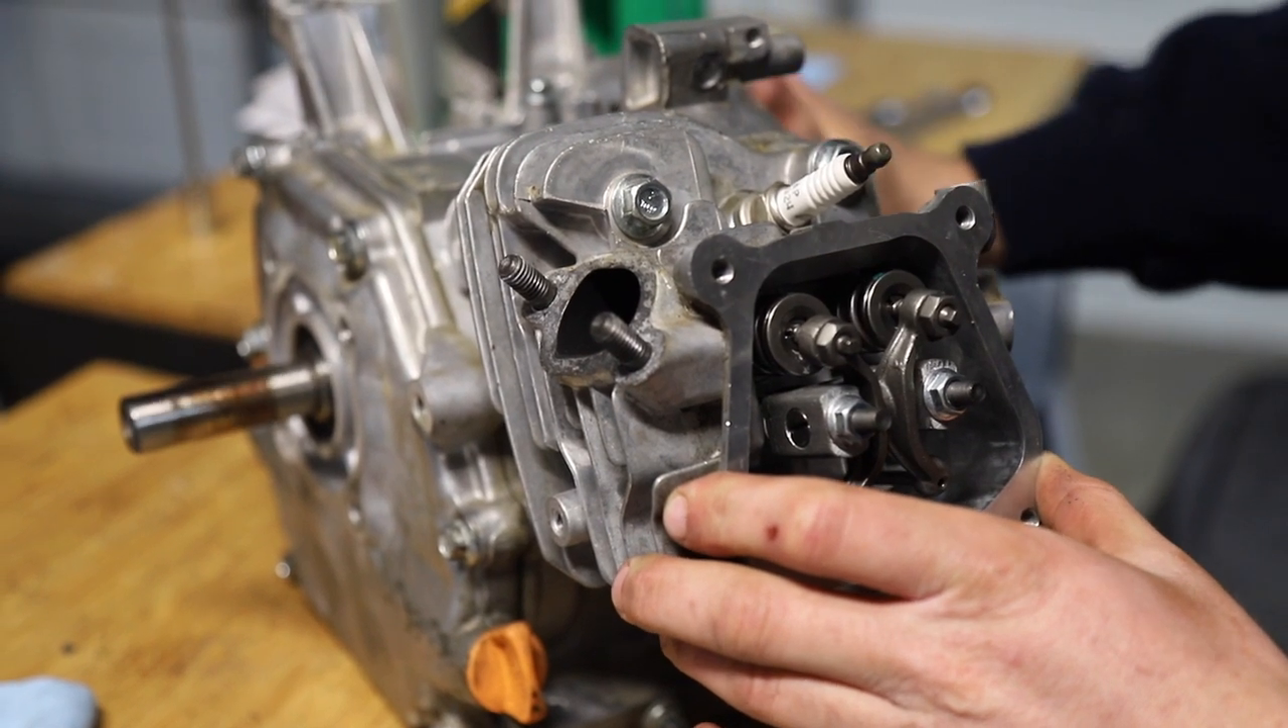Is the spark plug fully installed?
Yes.